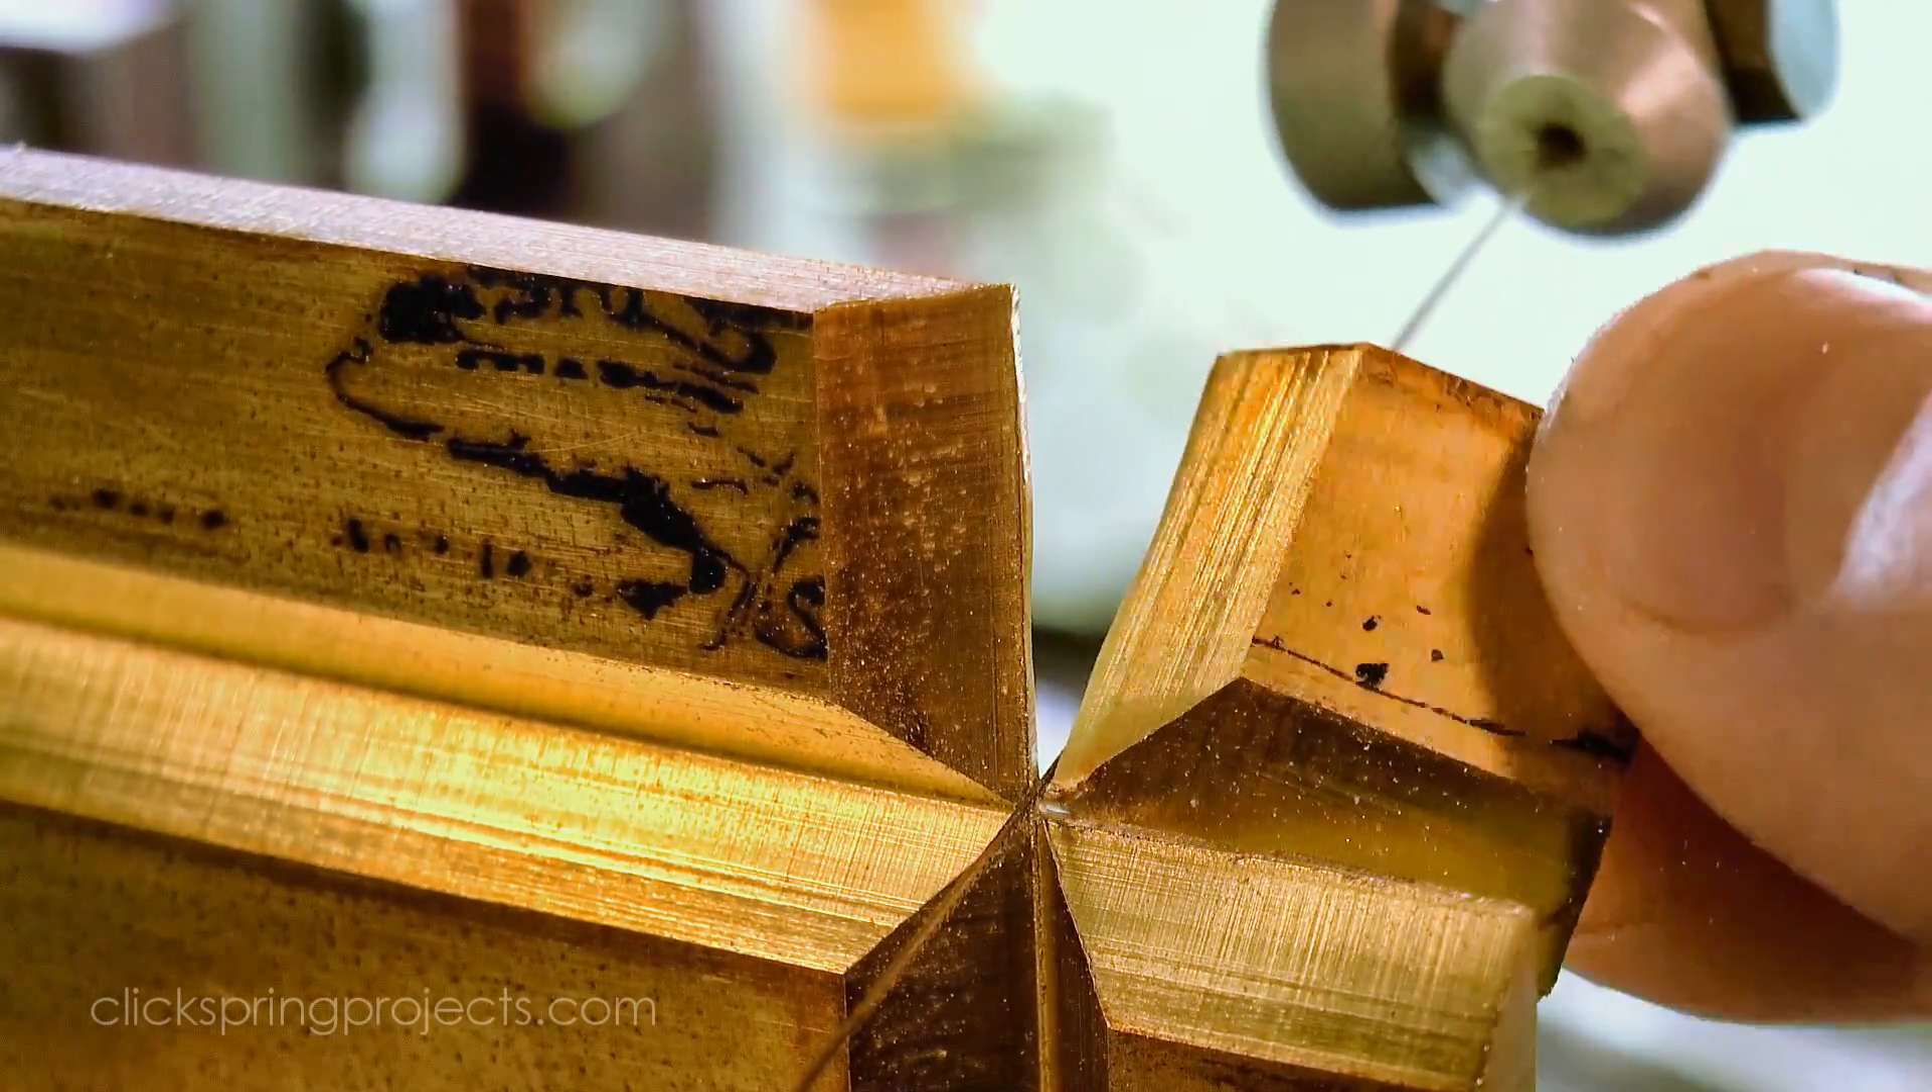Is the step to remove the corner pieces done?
No.